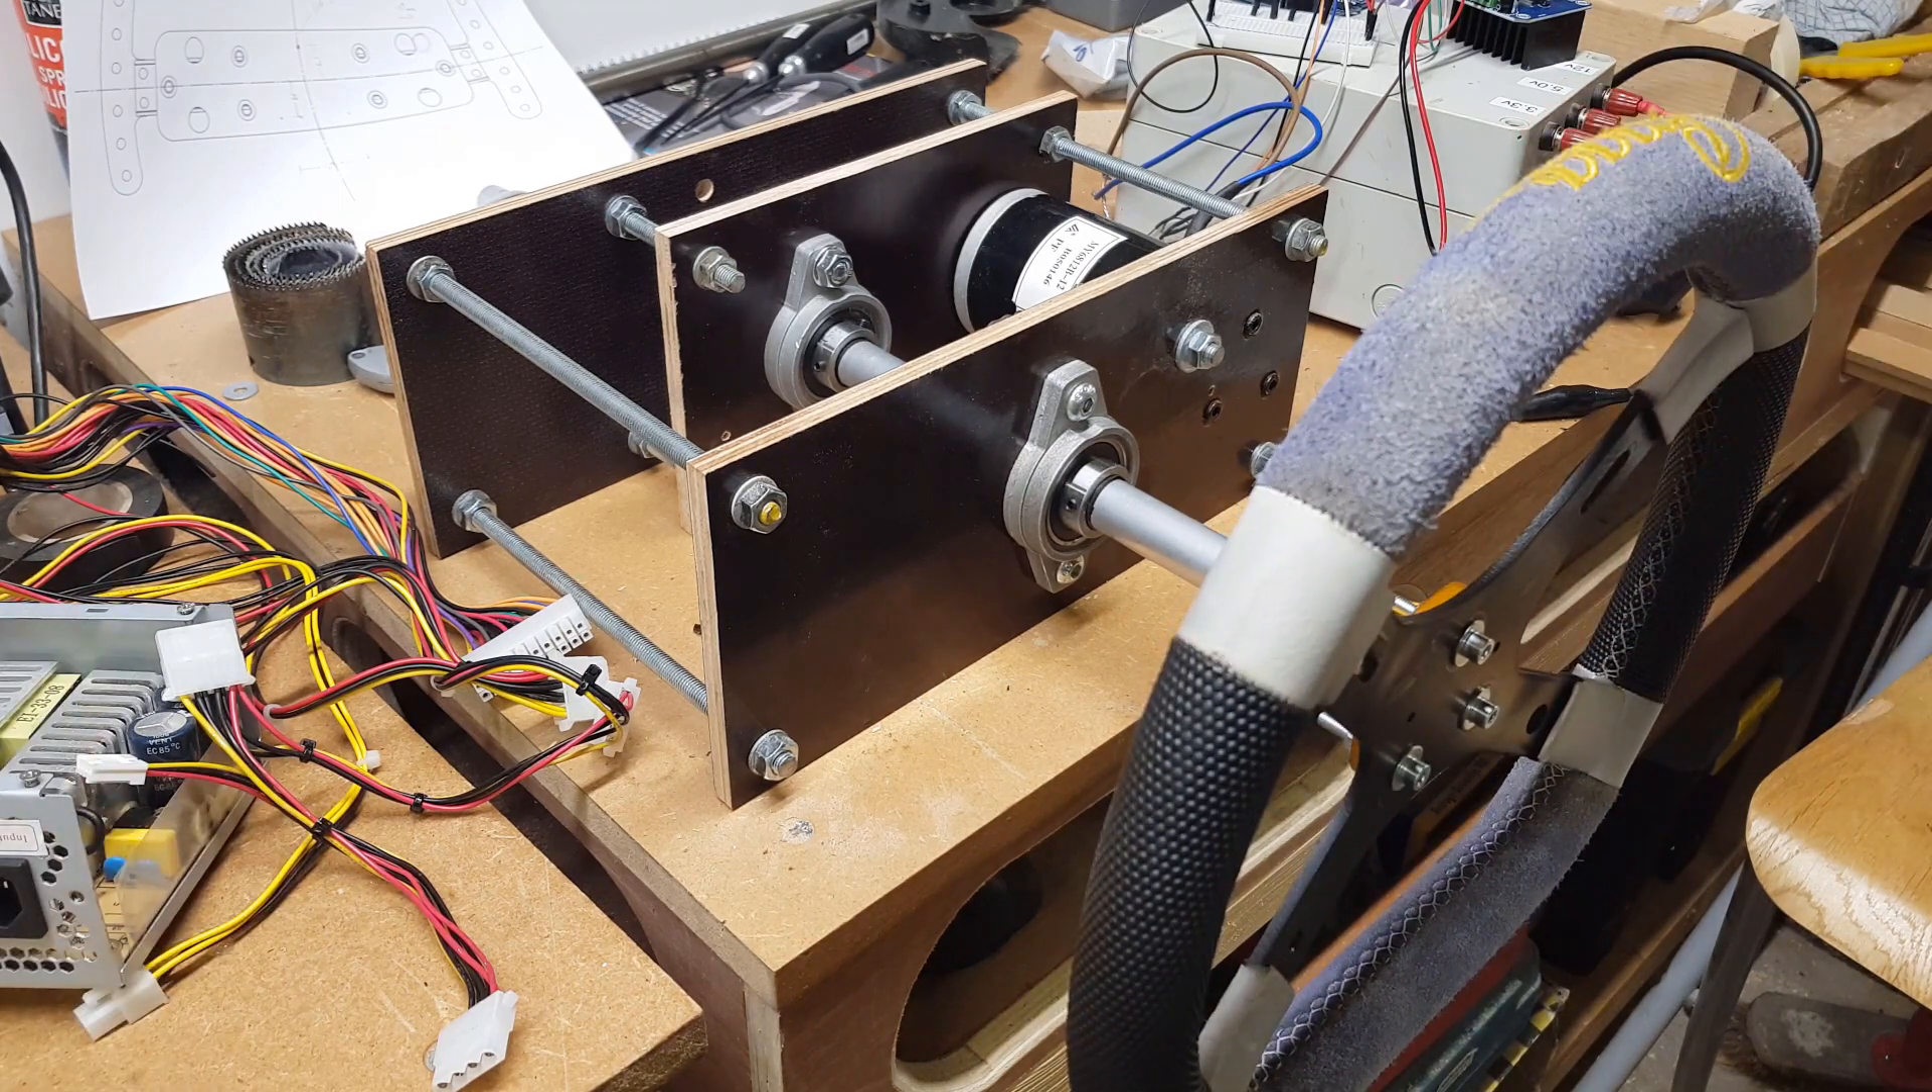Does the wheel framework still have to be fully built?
No.